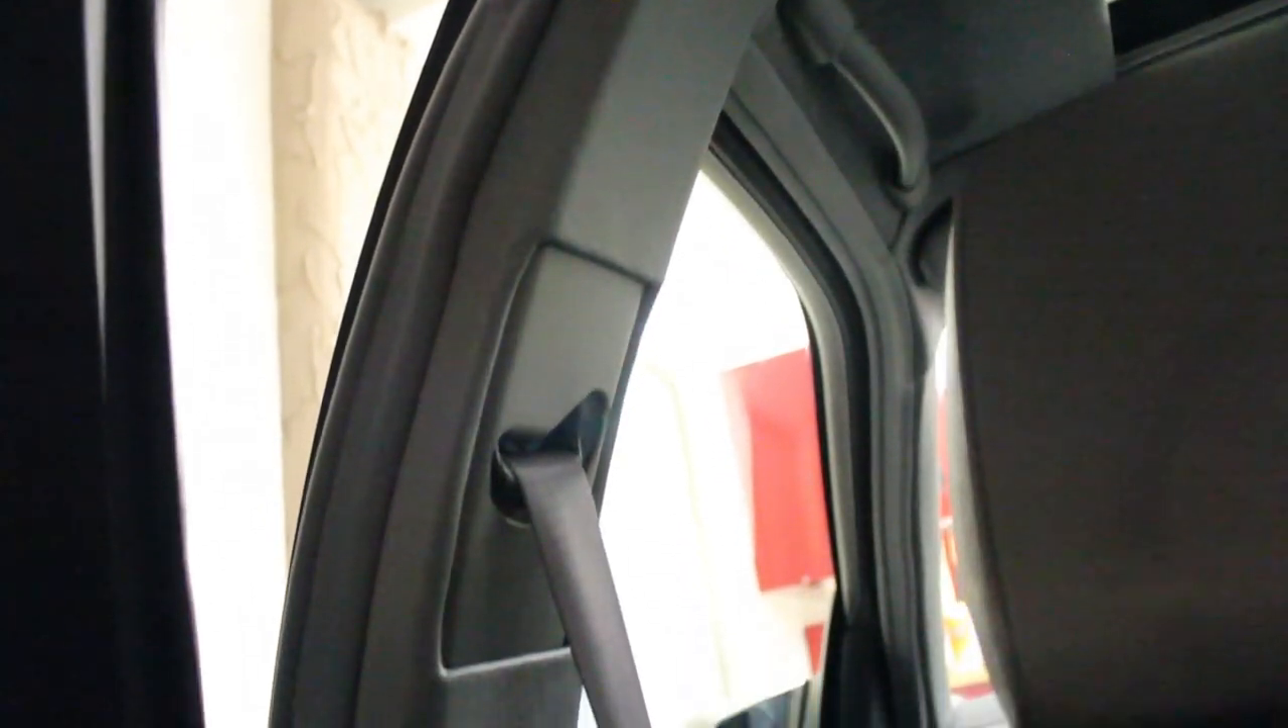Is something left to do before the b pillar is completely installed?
No.